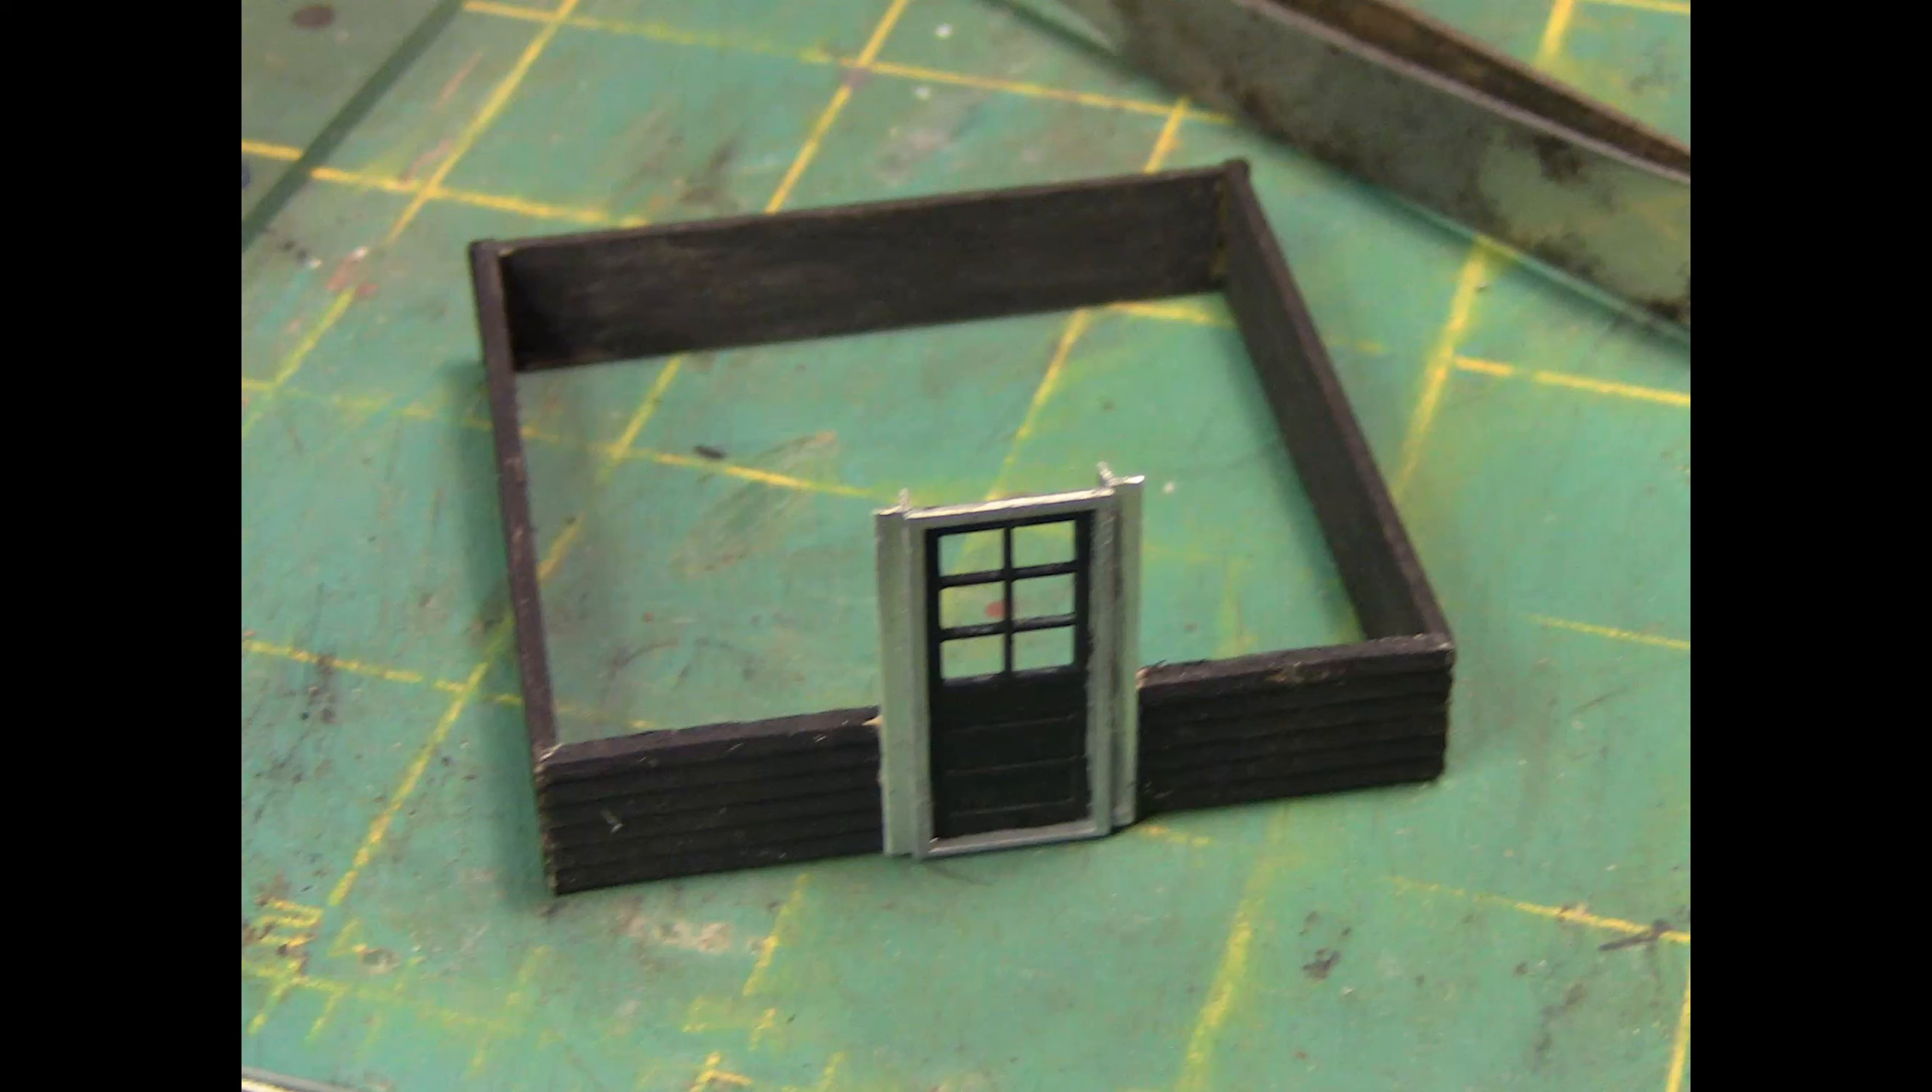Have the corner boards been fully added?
No.